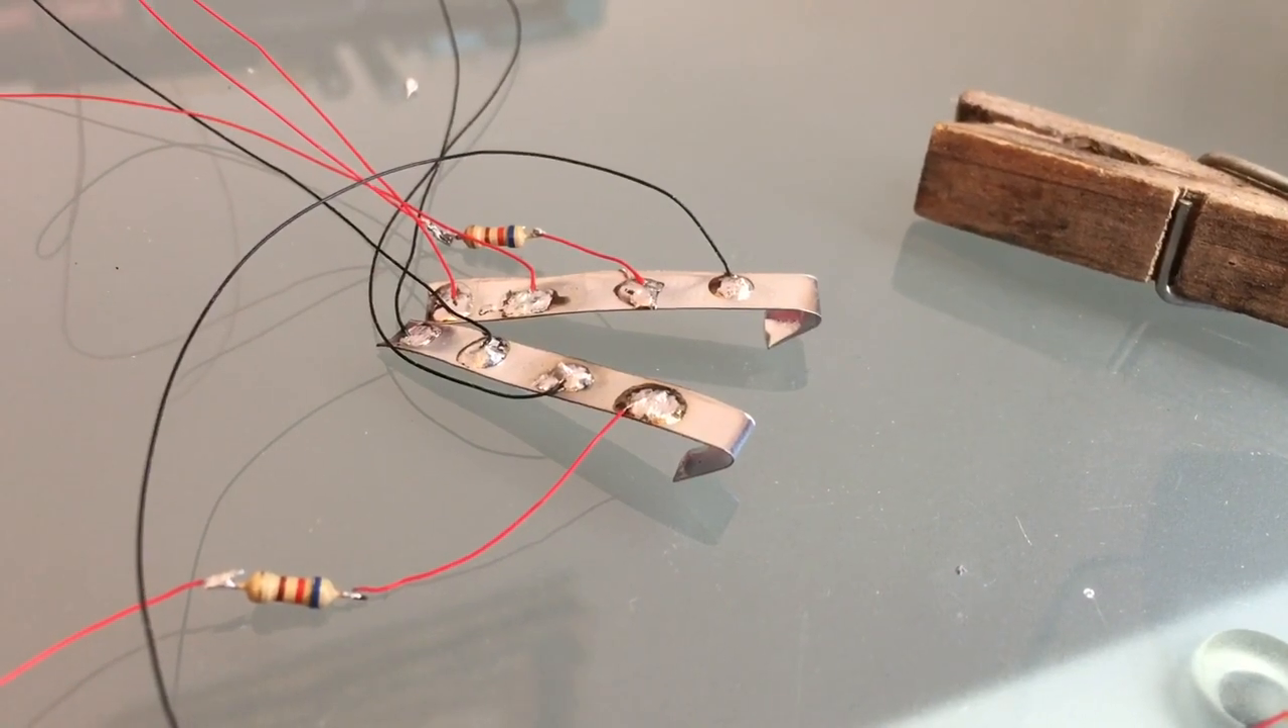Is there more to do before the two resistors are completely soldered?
No.